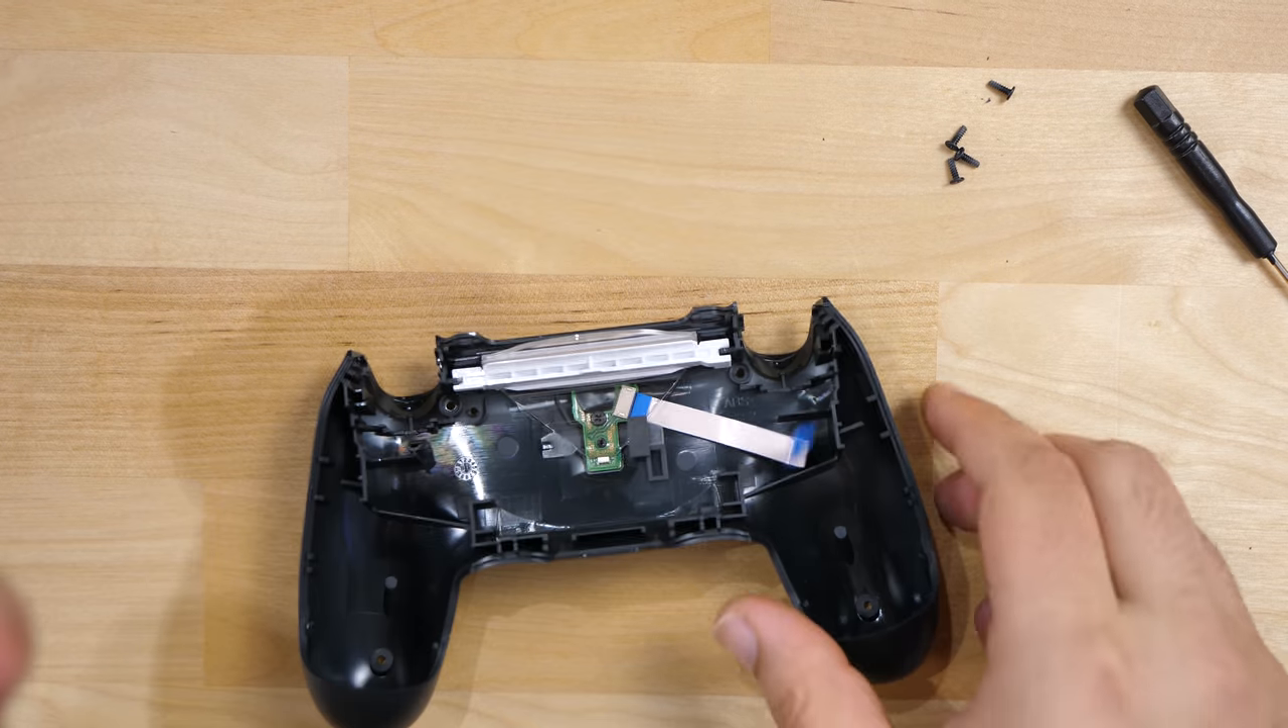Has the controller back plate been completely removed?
Yes.